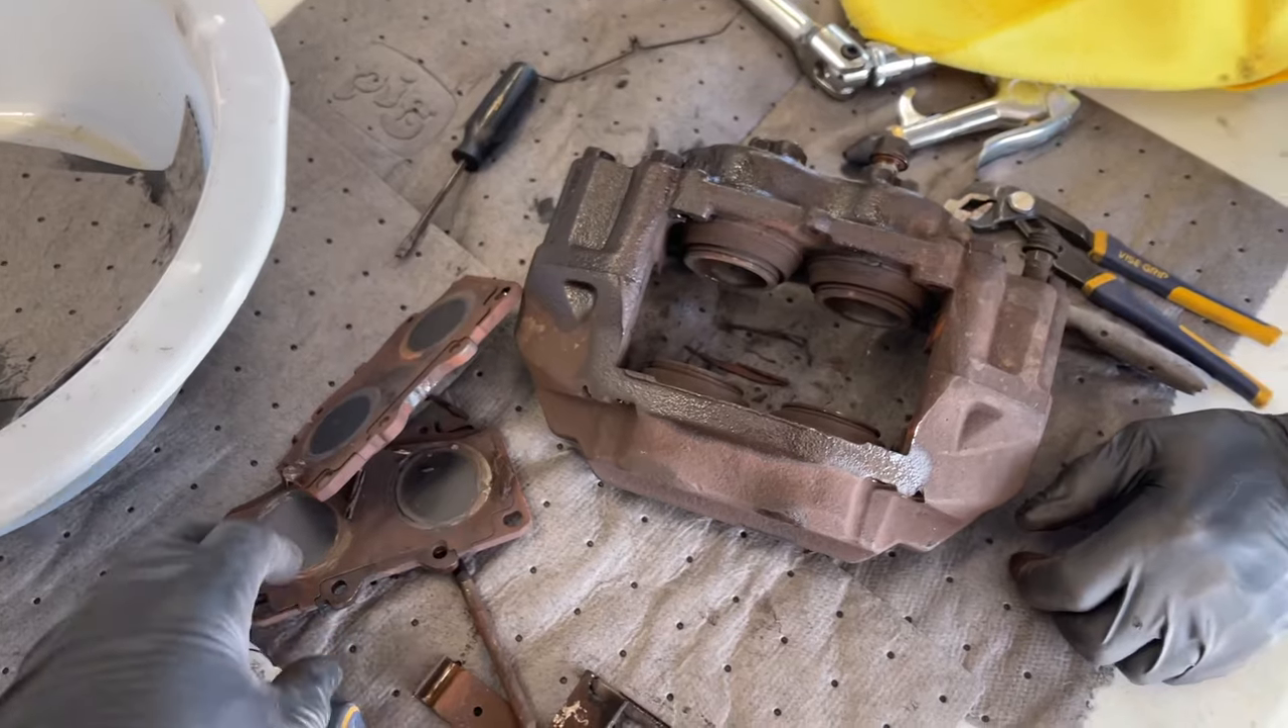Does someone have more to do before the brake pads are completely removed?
No.